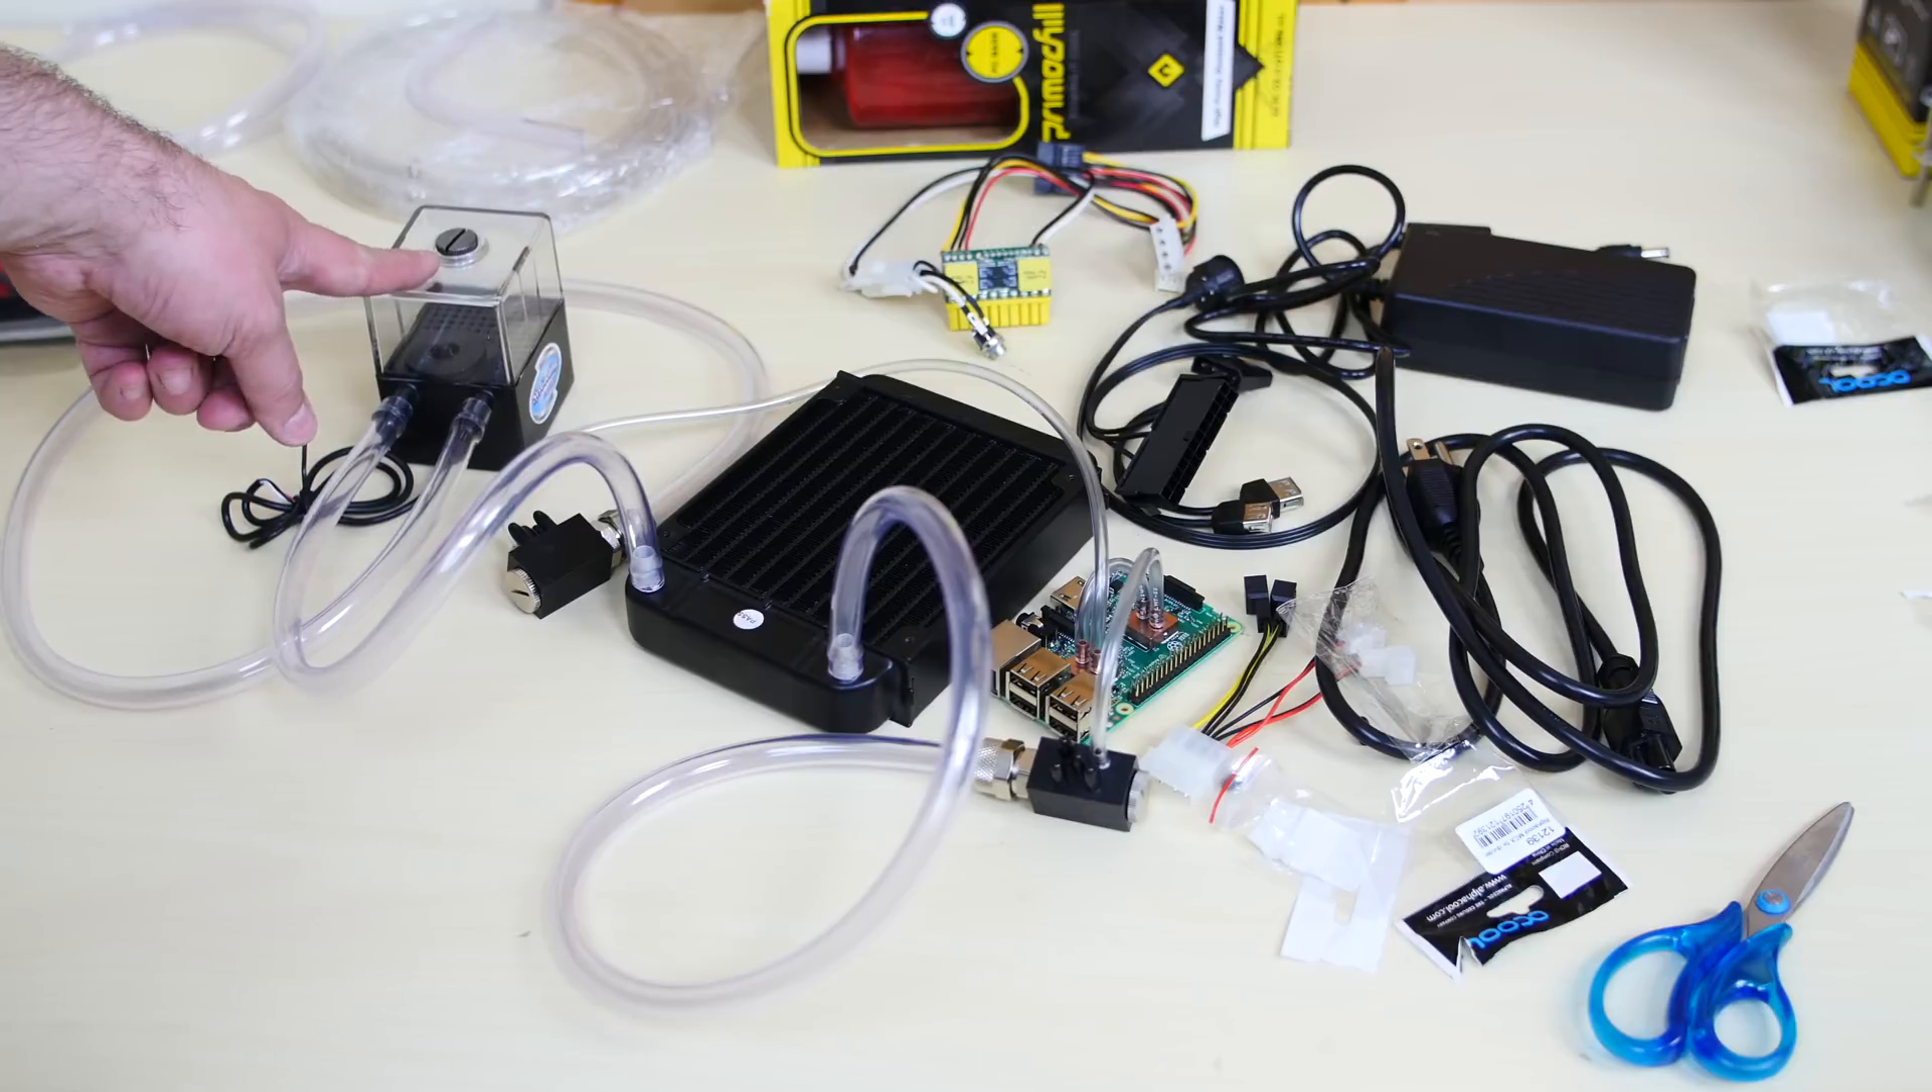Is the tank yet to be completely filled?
Yes.